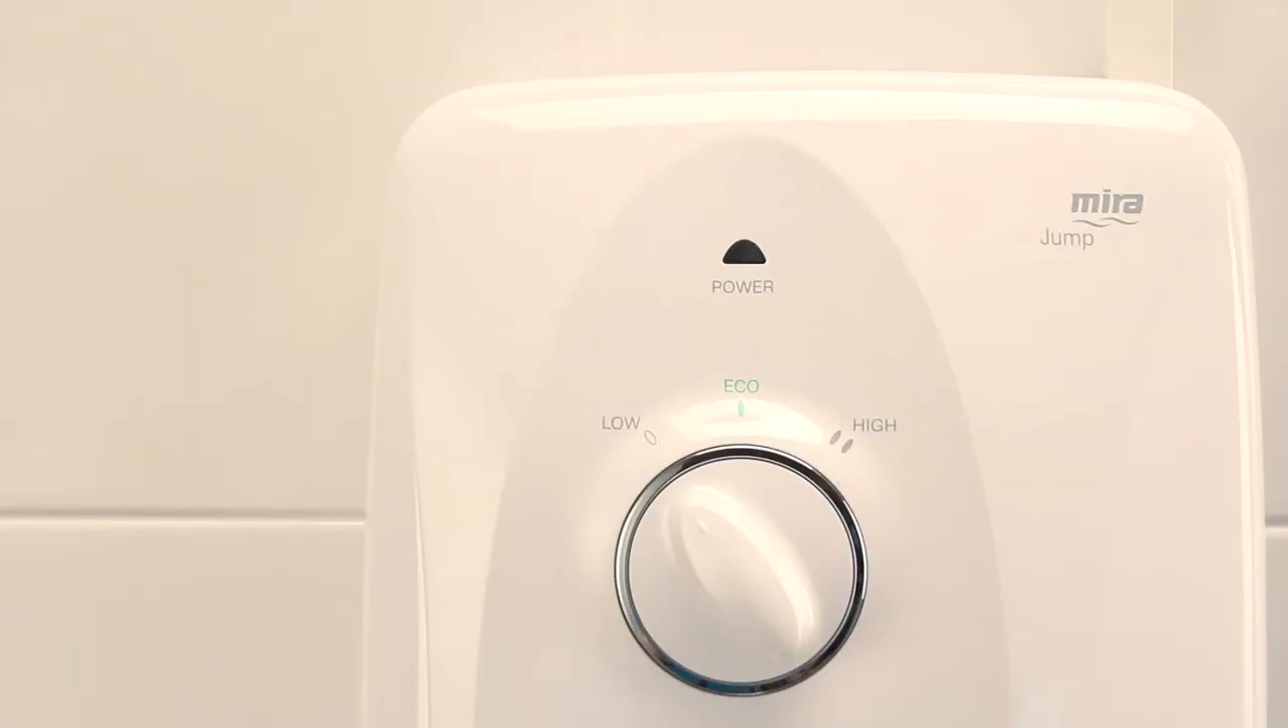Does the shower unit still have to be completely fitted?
No.